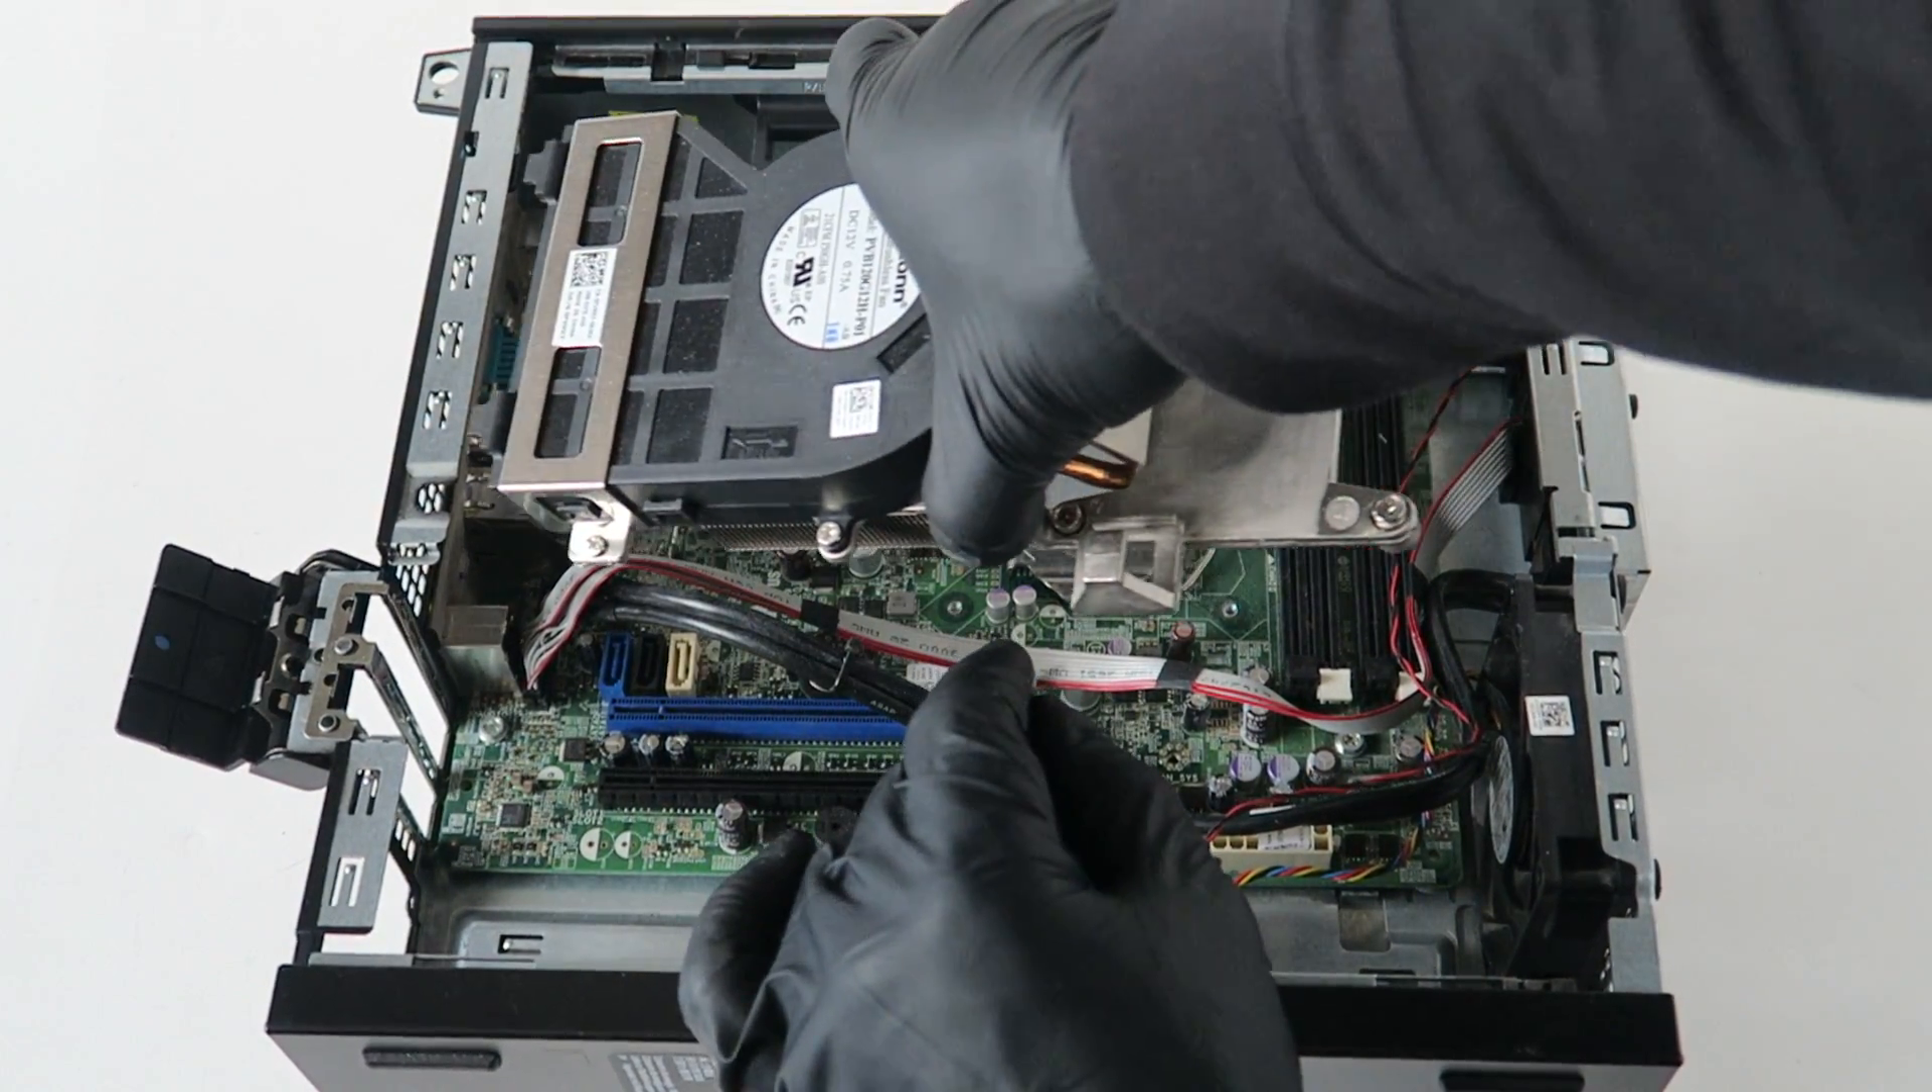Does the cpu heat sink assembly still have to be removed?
Yes.